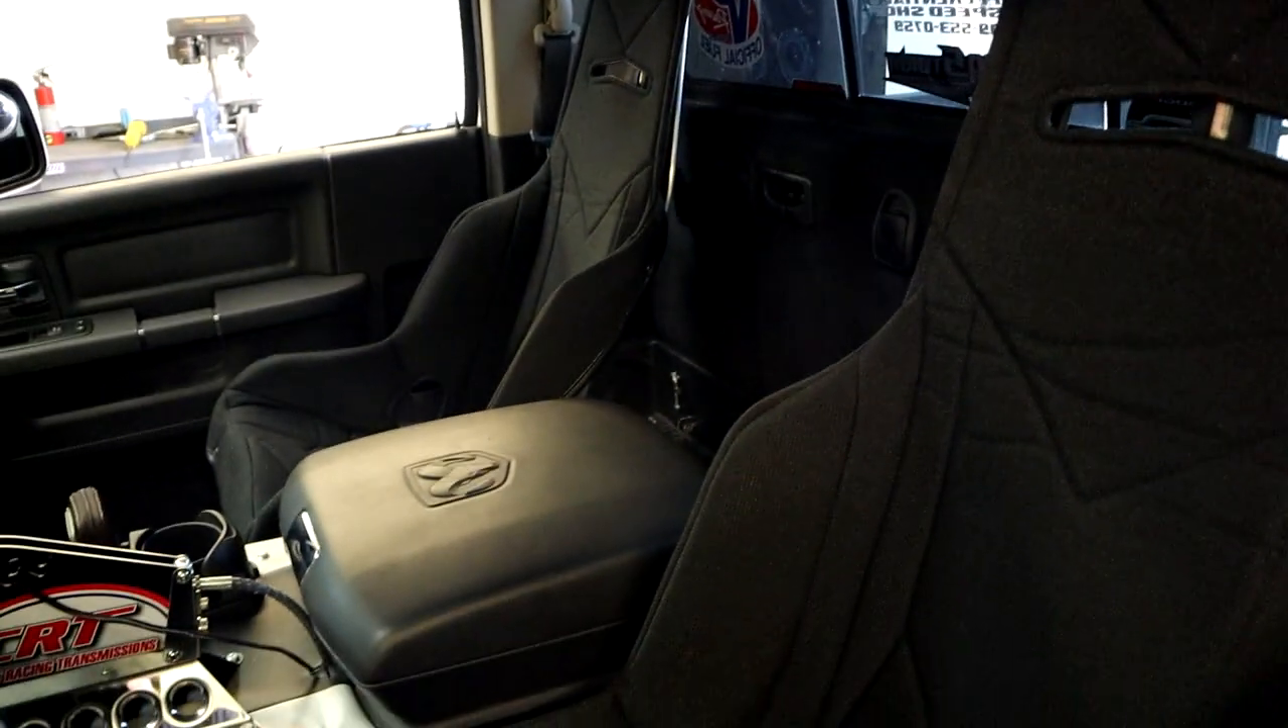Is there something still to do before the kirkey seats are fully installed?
No.